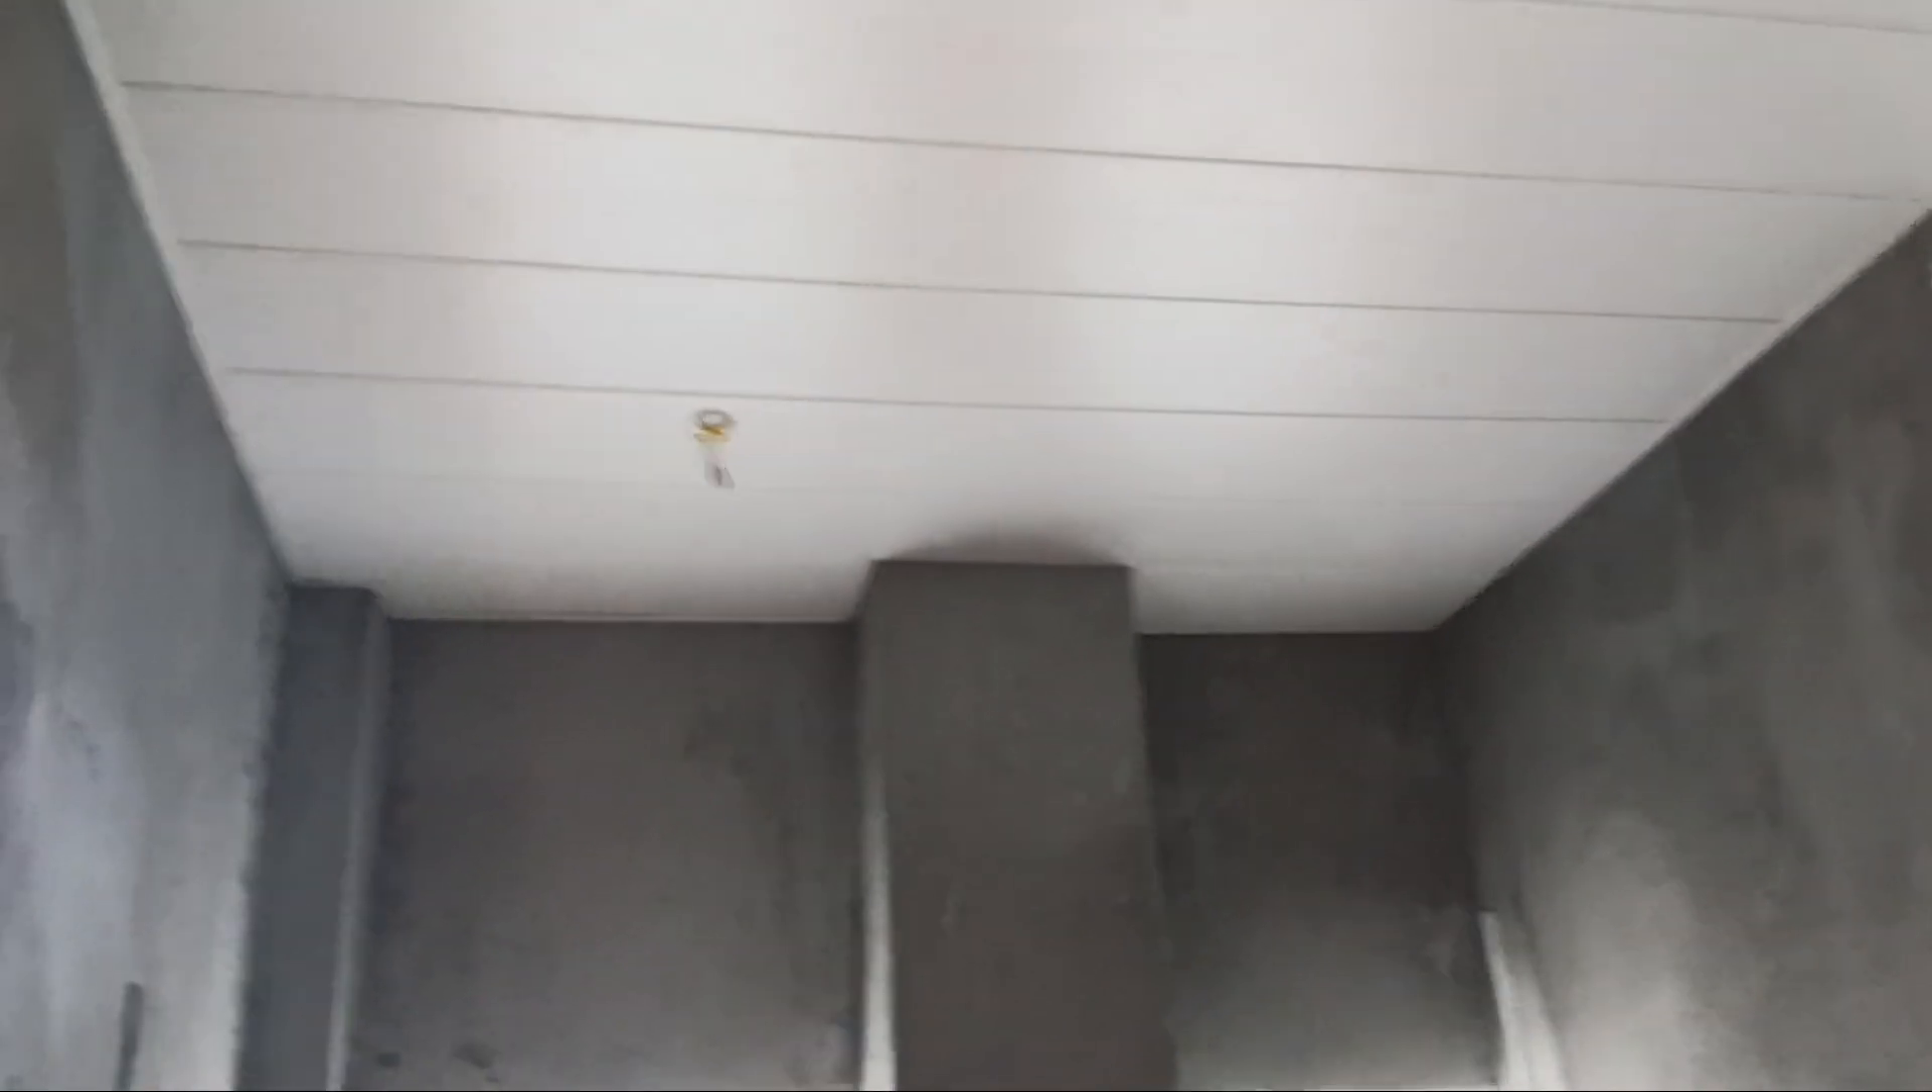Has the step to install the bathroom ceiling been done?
Yes.